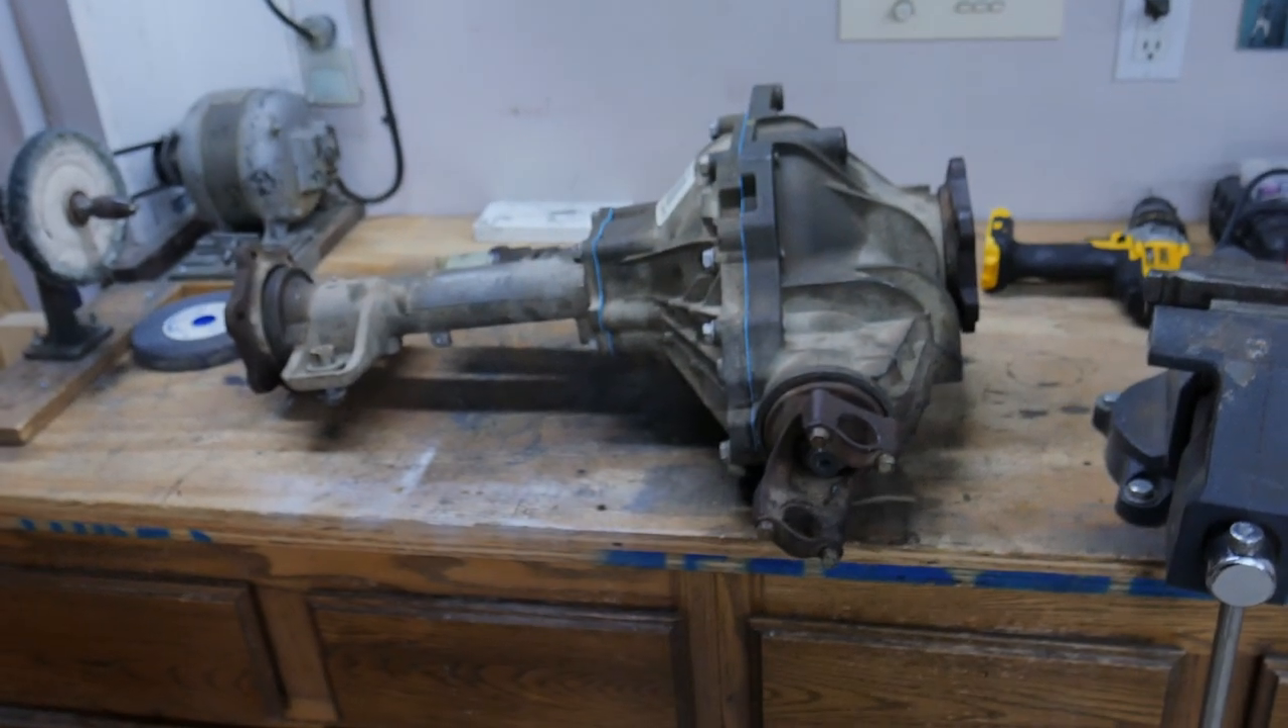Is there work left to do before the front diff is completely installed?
Yes.